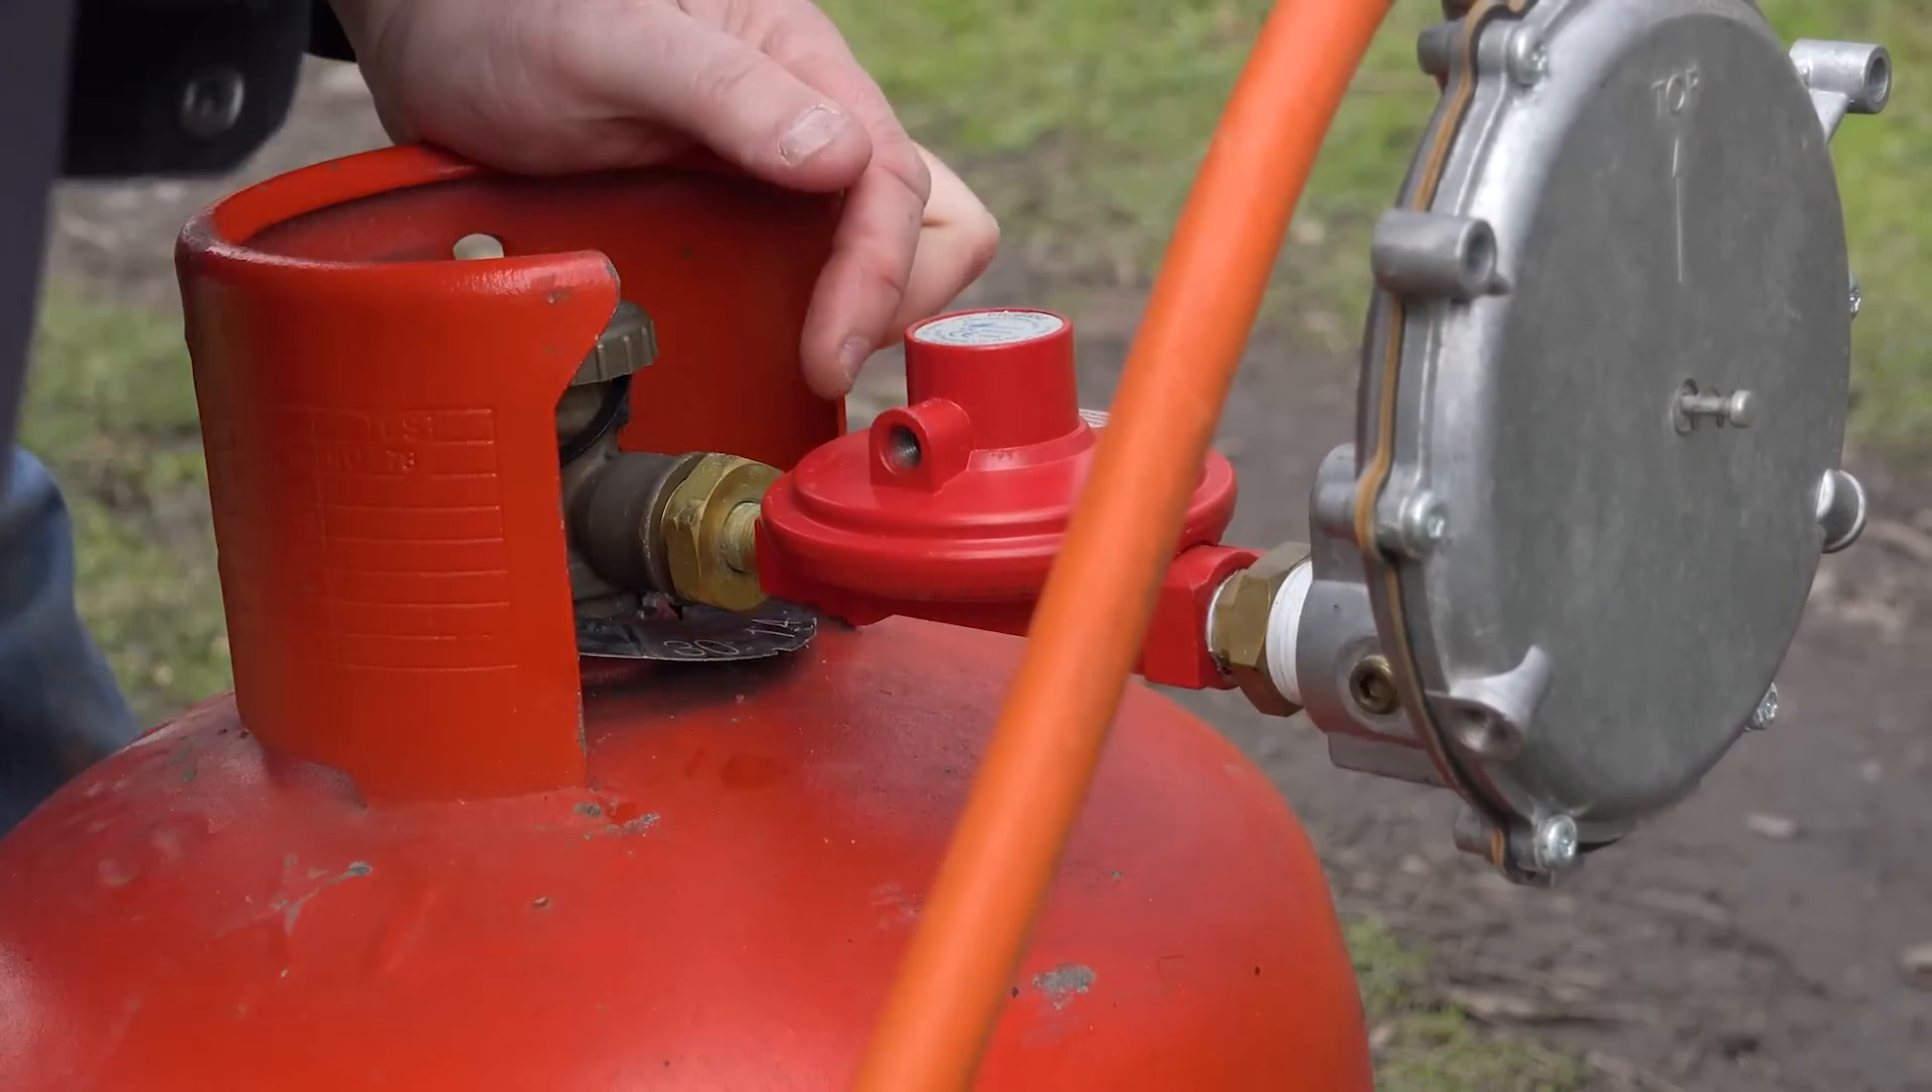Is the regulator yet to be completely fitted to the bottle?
No.